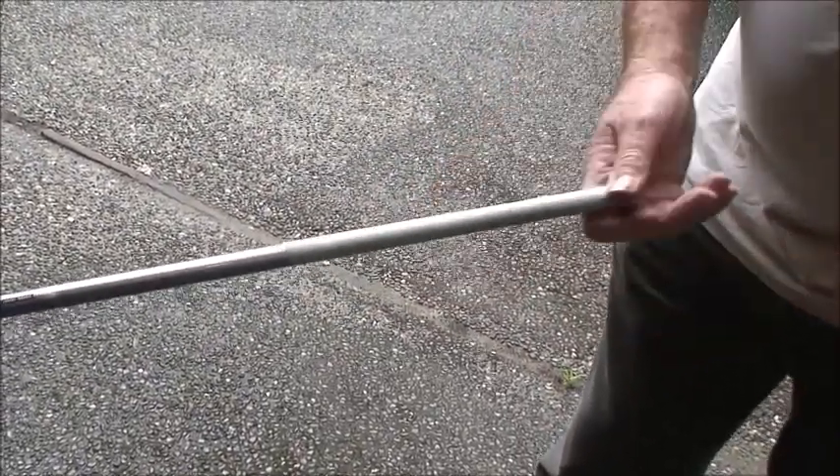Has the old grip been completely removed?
Yes.